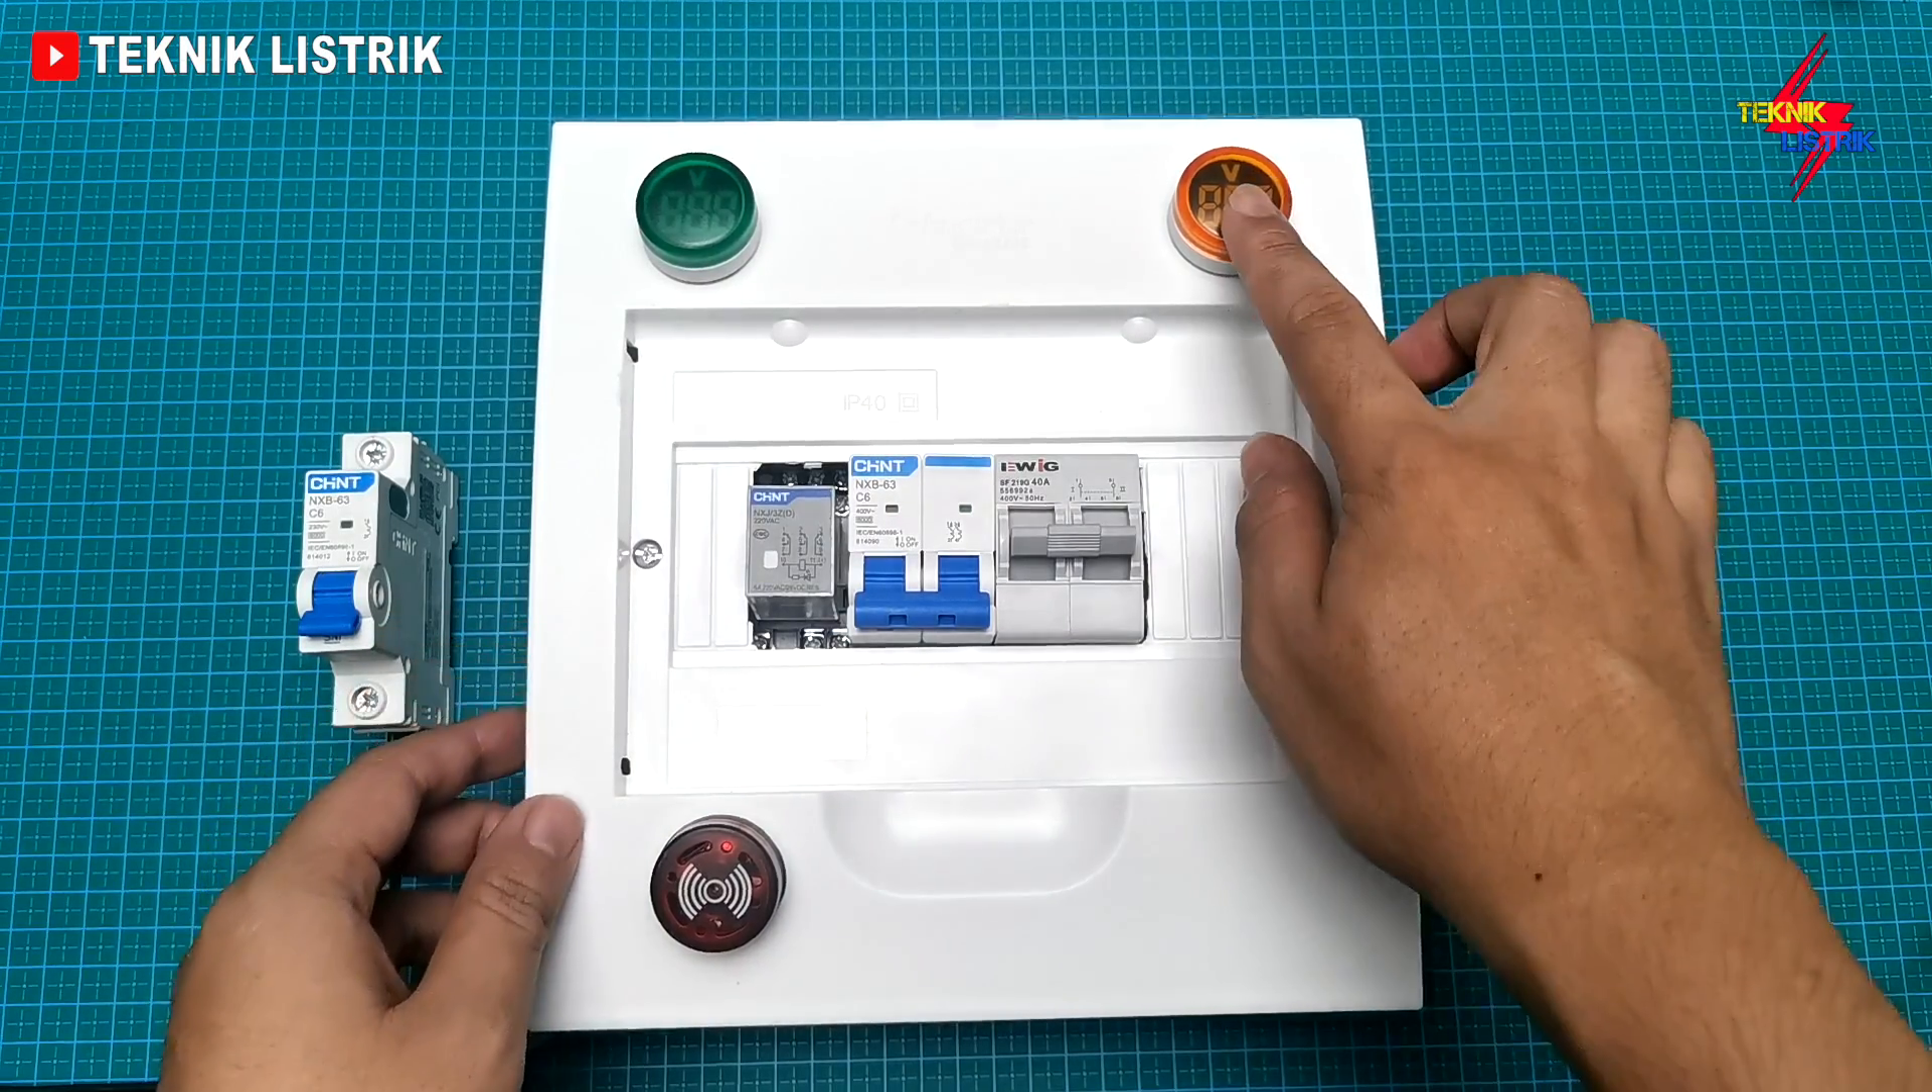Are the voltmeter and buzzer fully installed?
Yes.